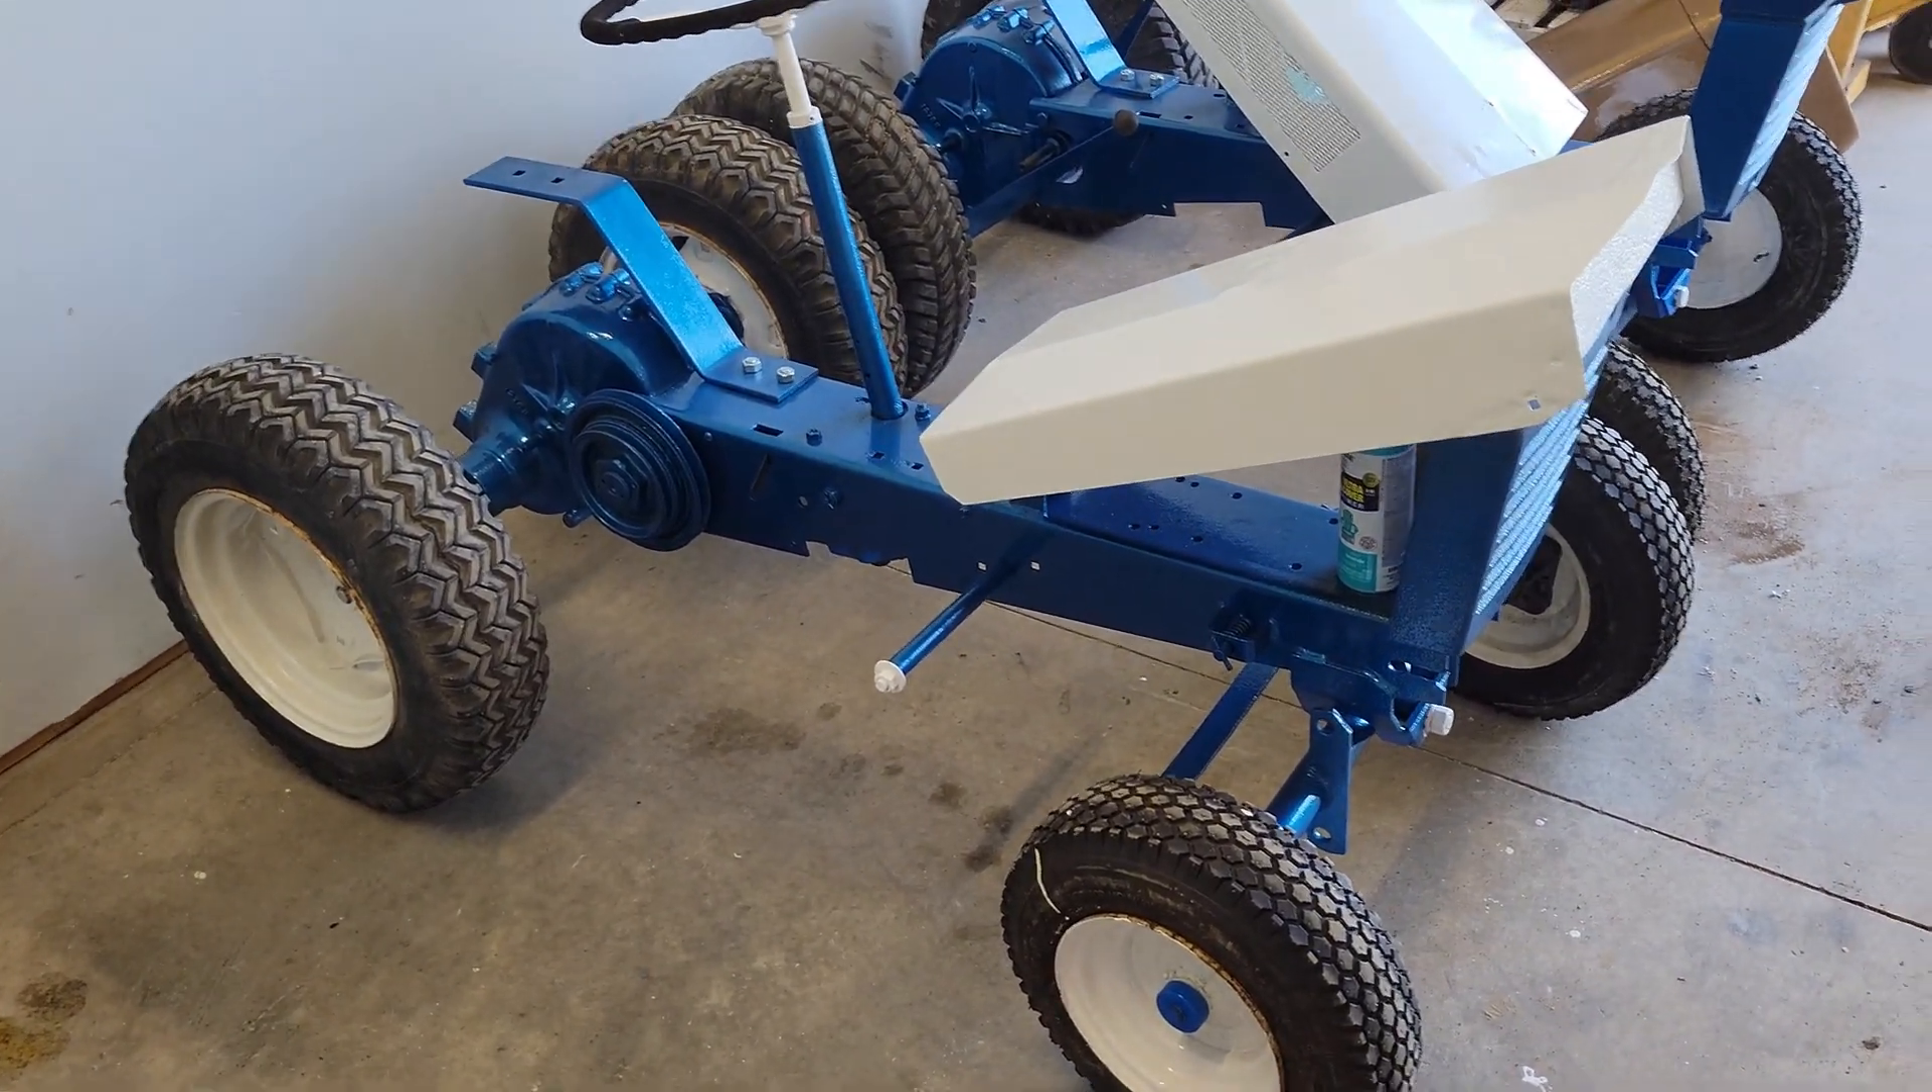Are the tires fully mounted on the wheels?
Yes.